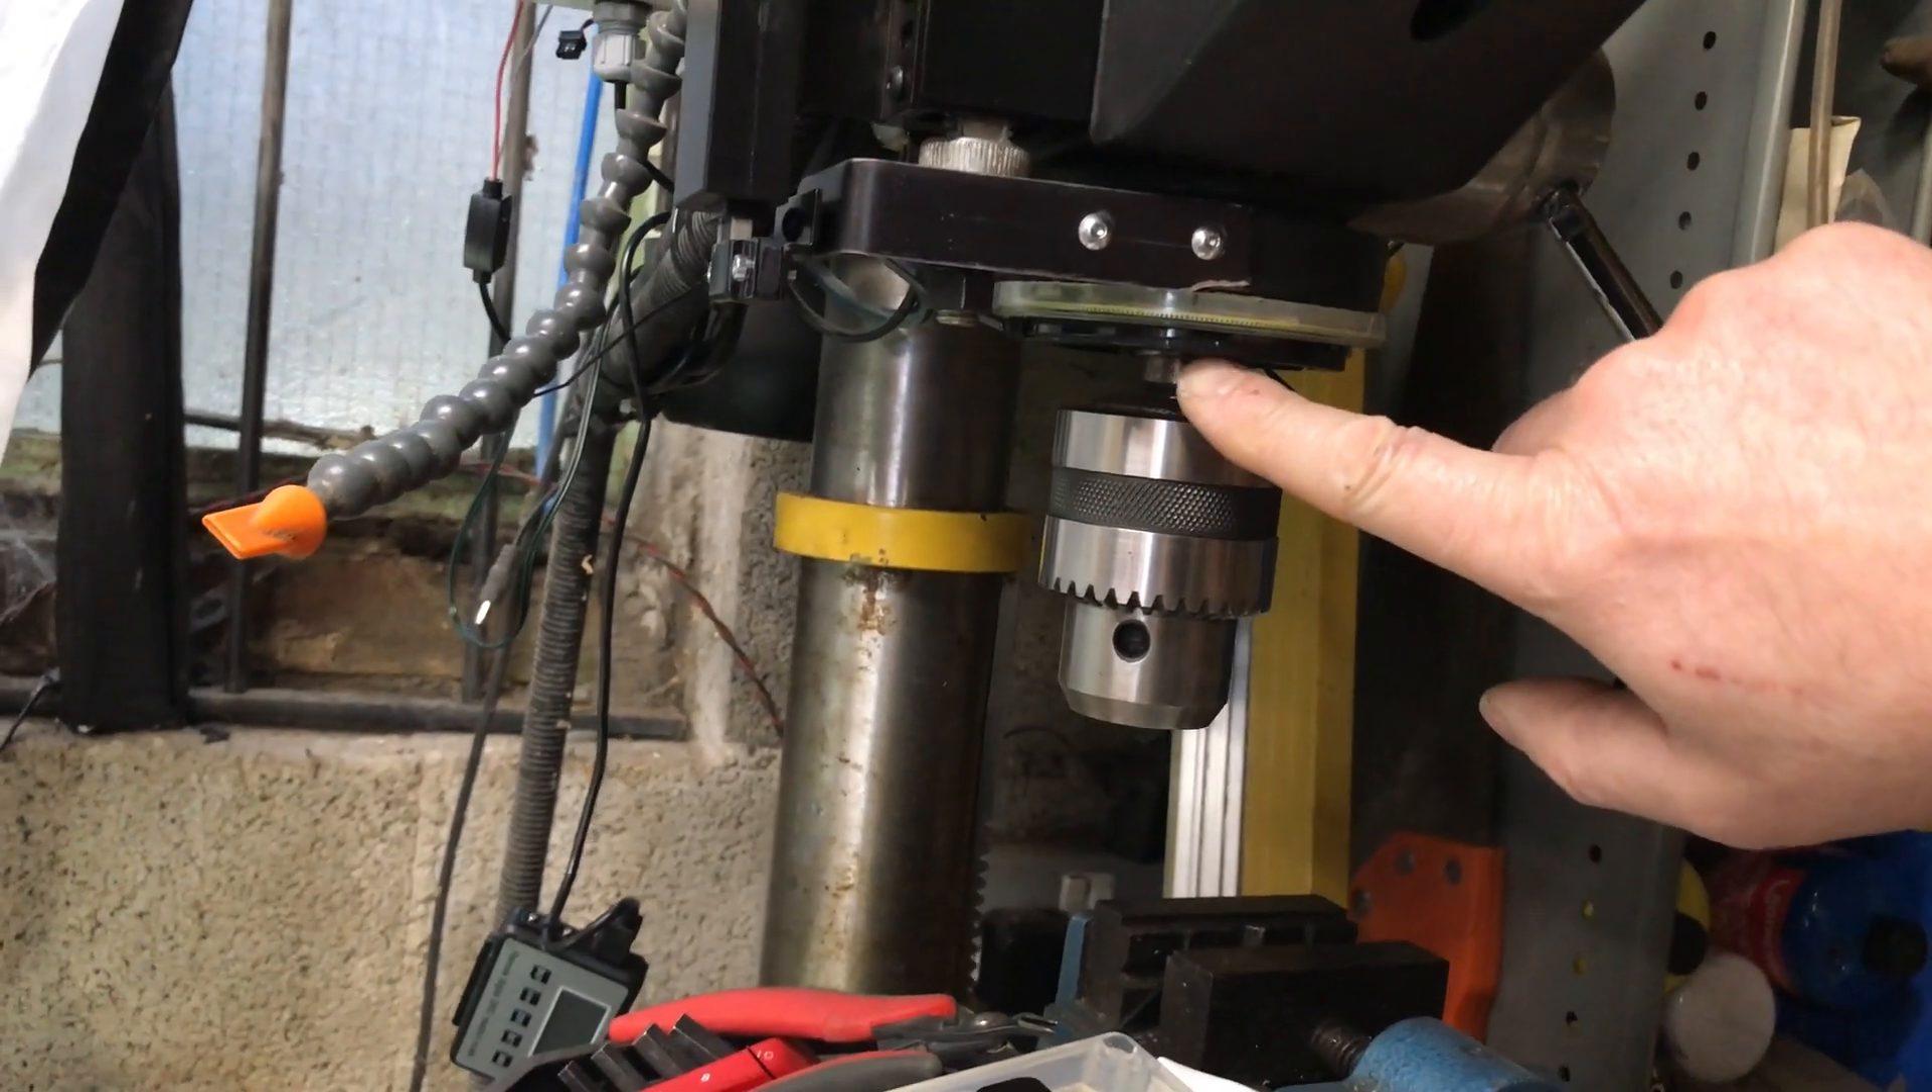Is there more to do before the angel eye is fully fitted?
No.